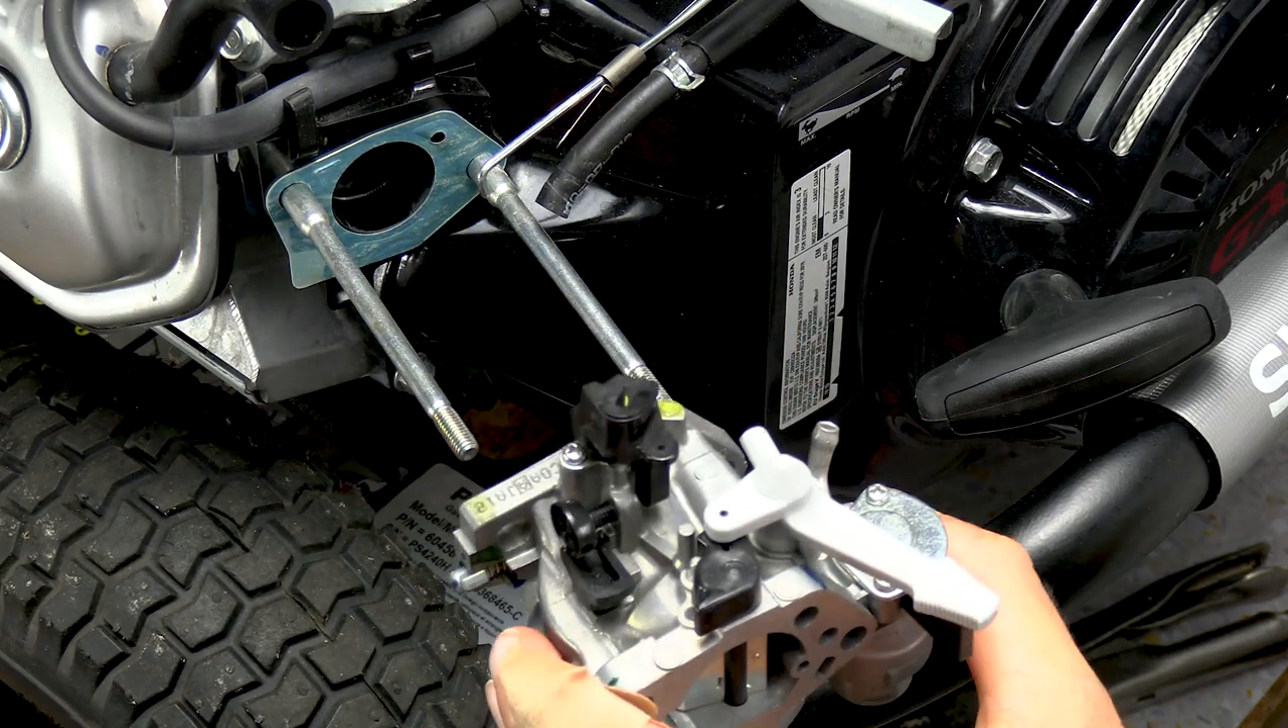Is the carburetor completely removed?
Yes.